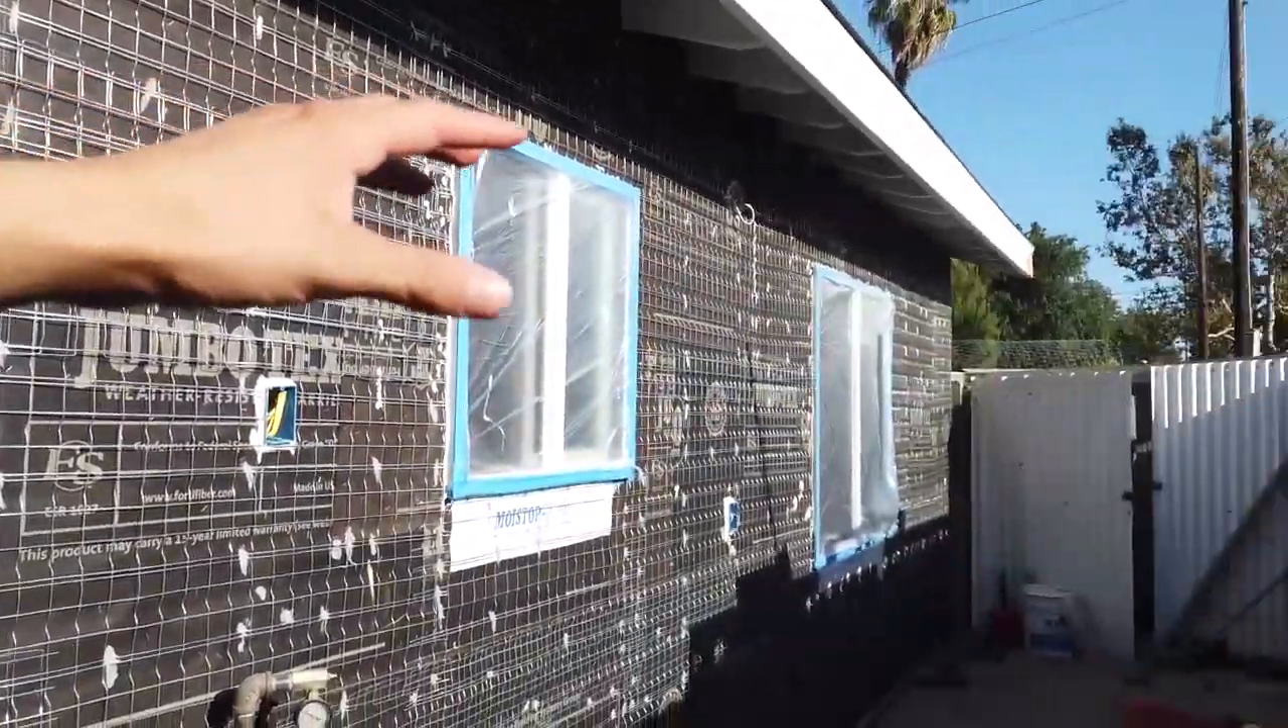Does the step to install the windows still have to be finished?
No.